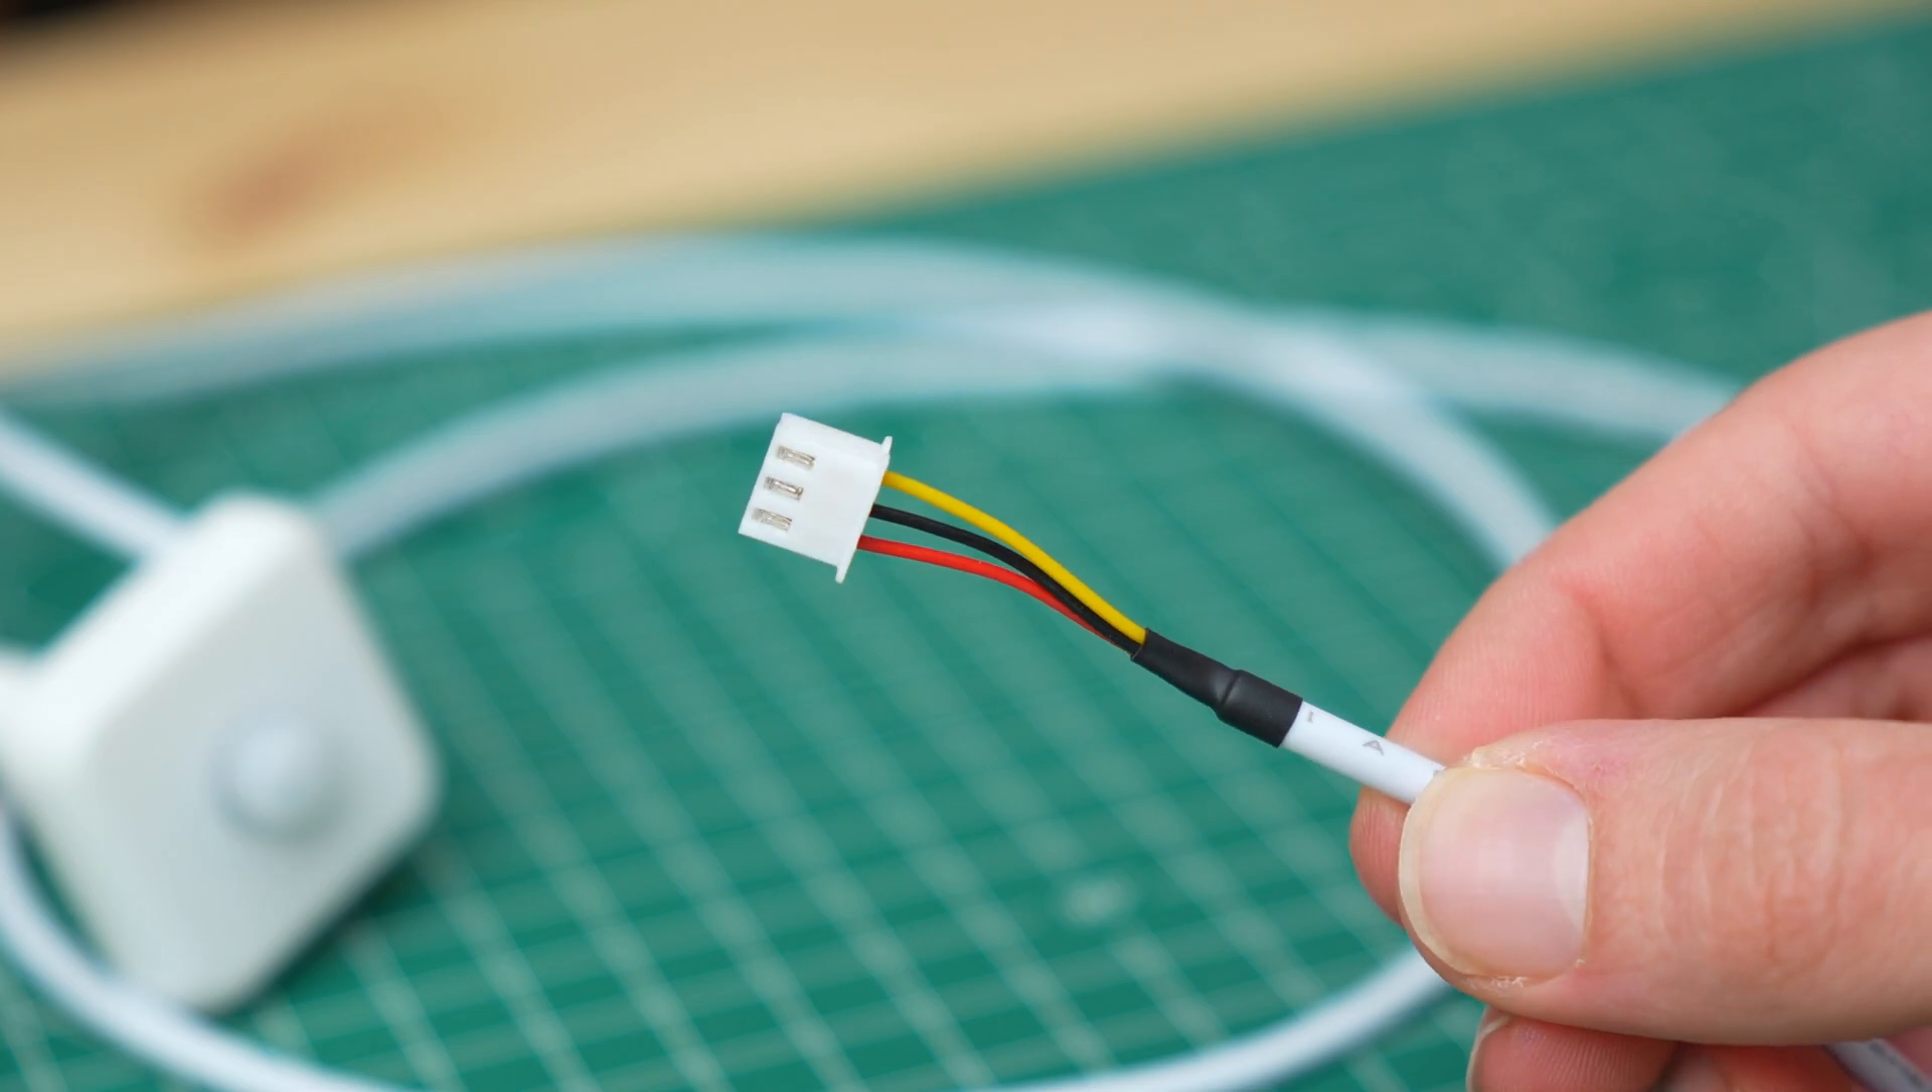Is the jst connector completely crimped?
Yes.